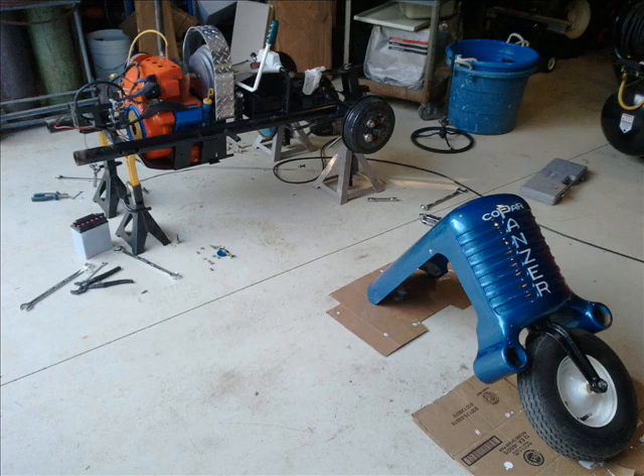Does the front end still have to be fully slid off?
No.